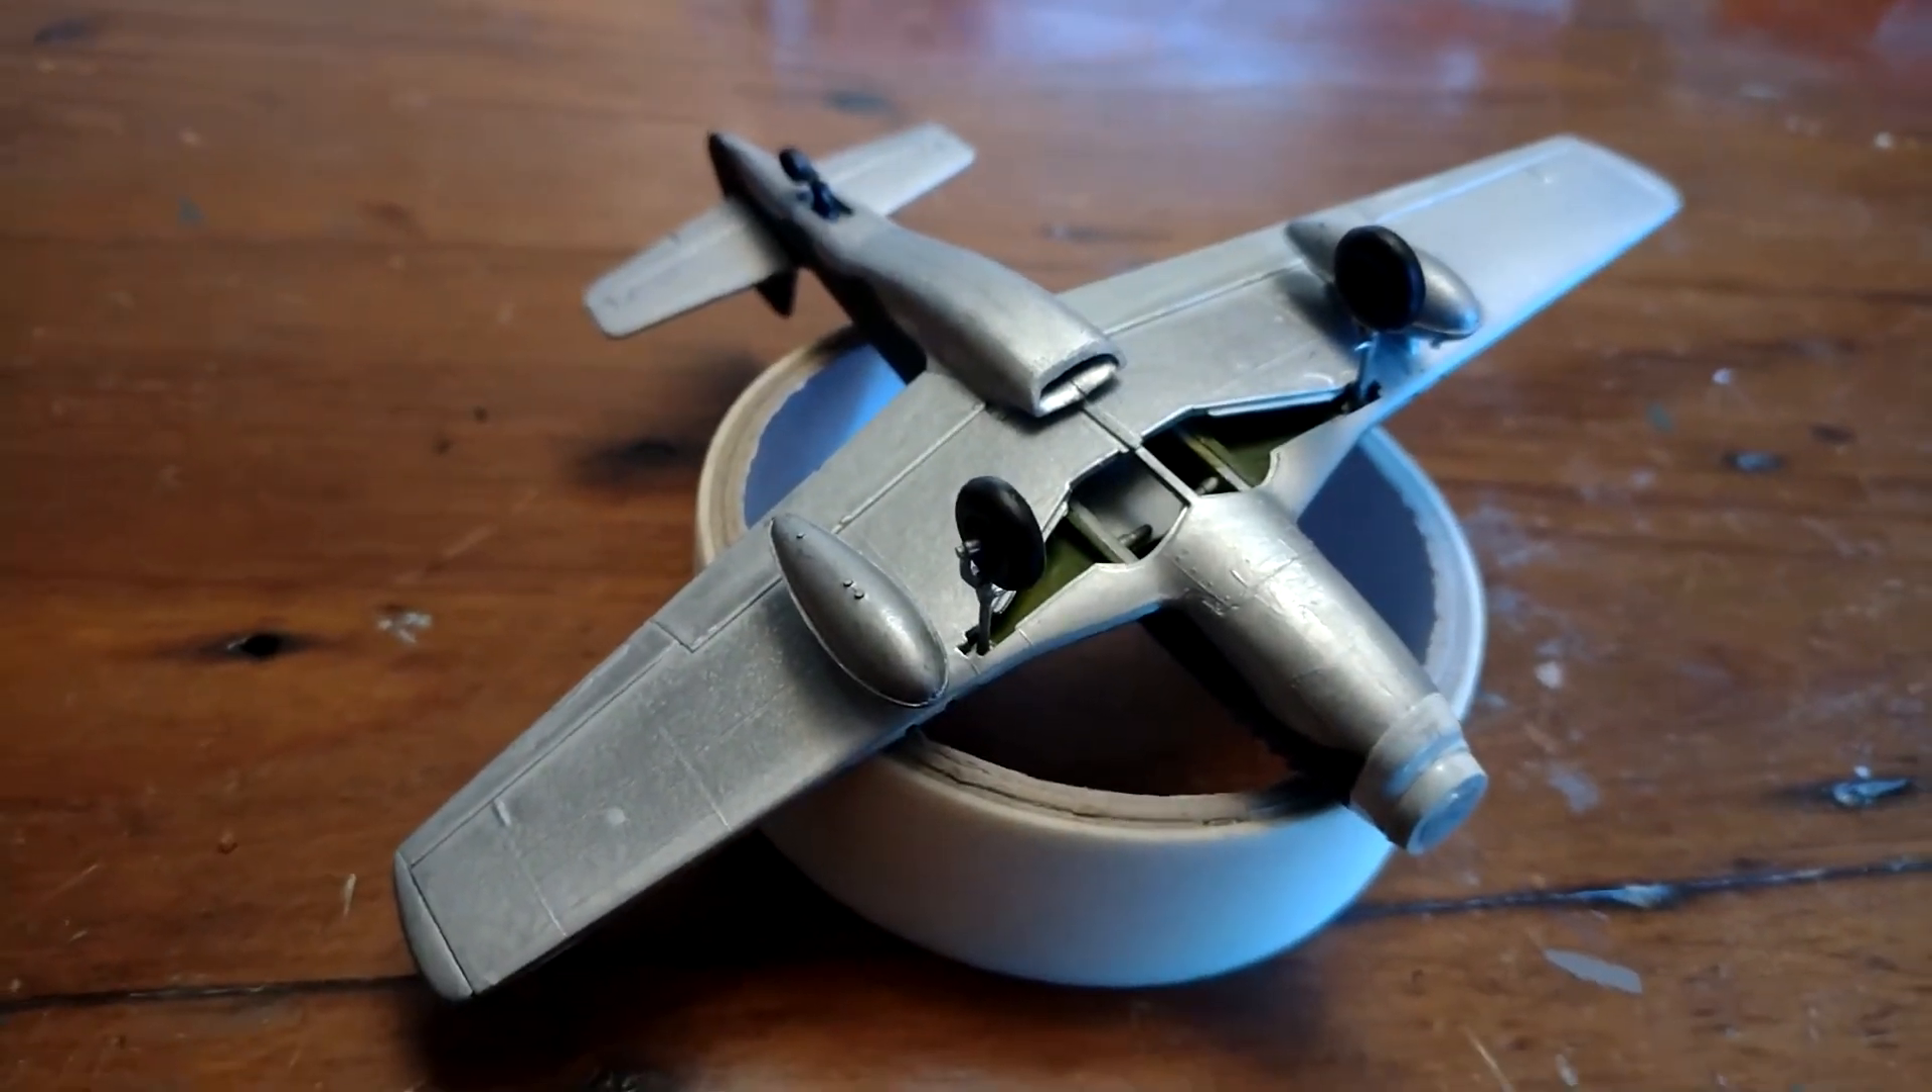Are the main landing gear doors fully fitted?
No.